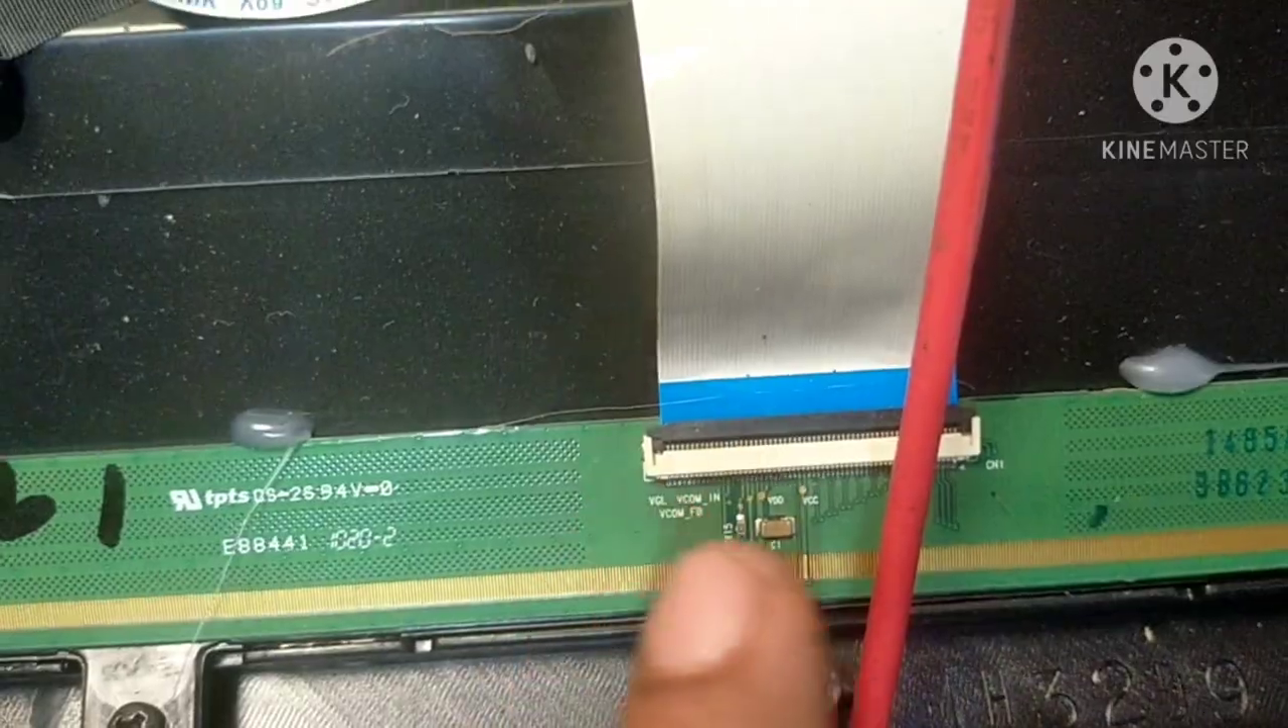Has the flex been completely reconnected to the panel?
Yes.